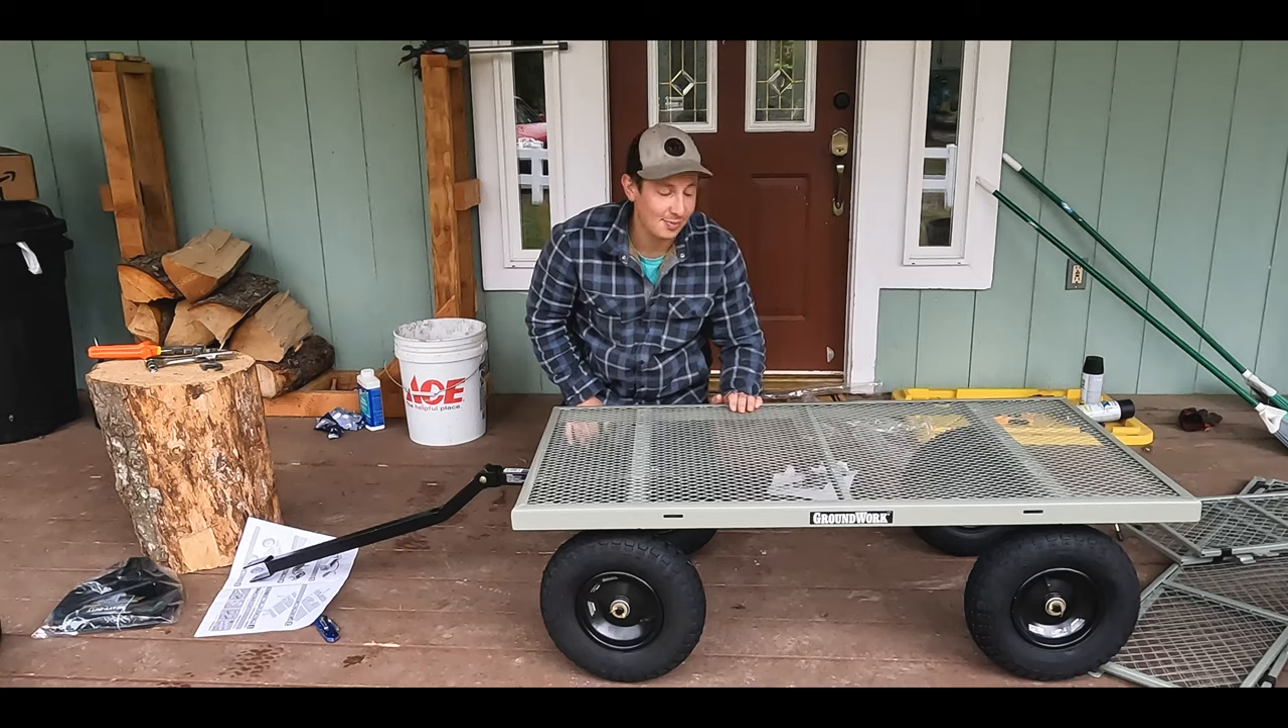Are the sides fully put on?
No.